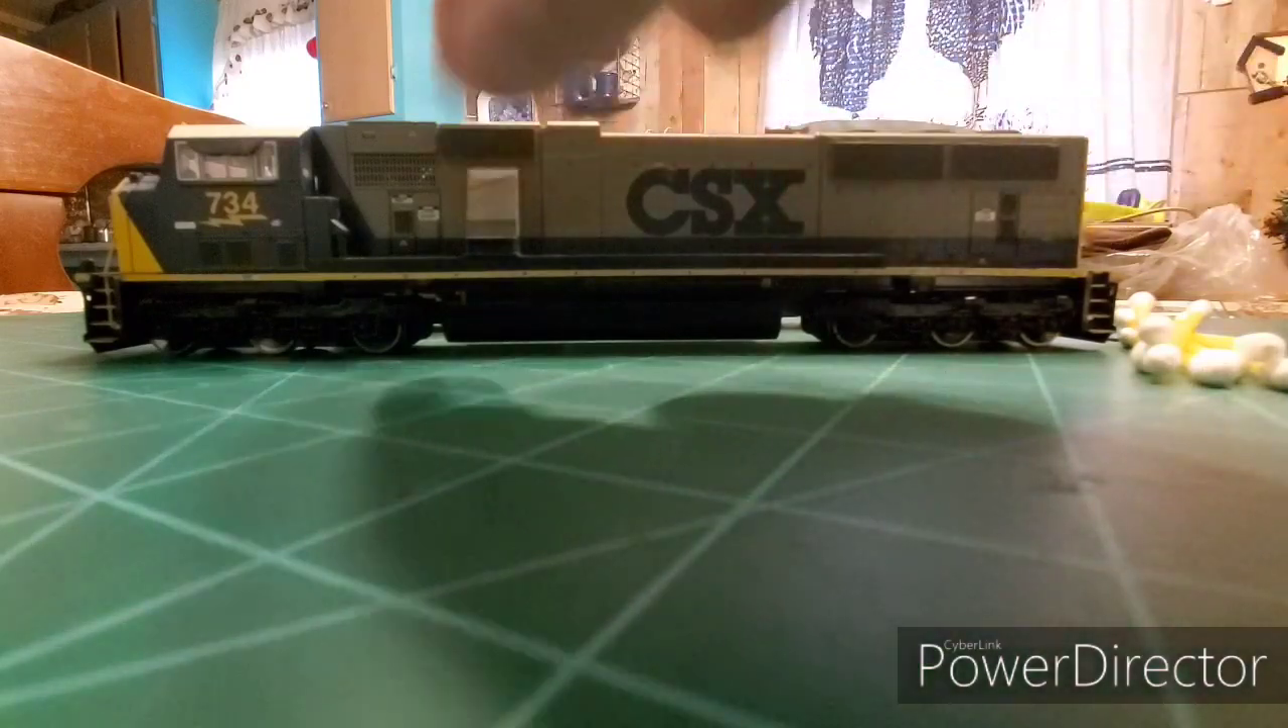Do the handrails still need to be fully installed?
Yes.